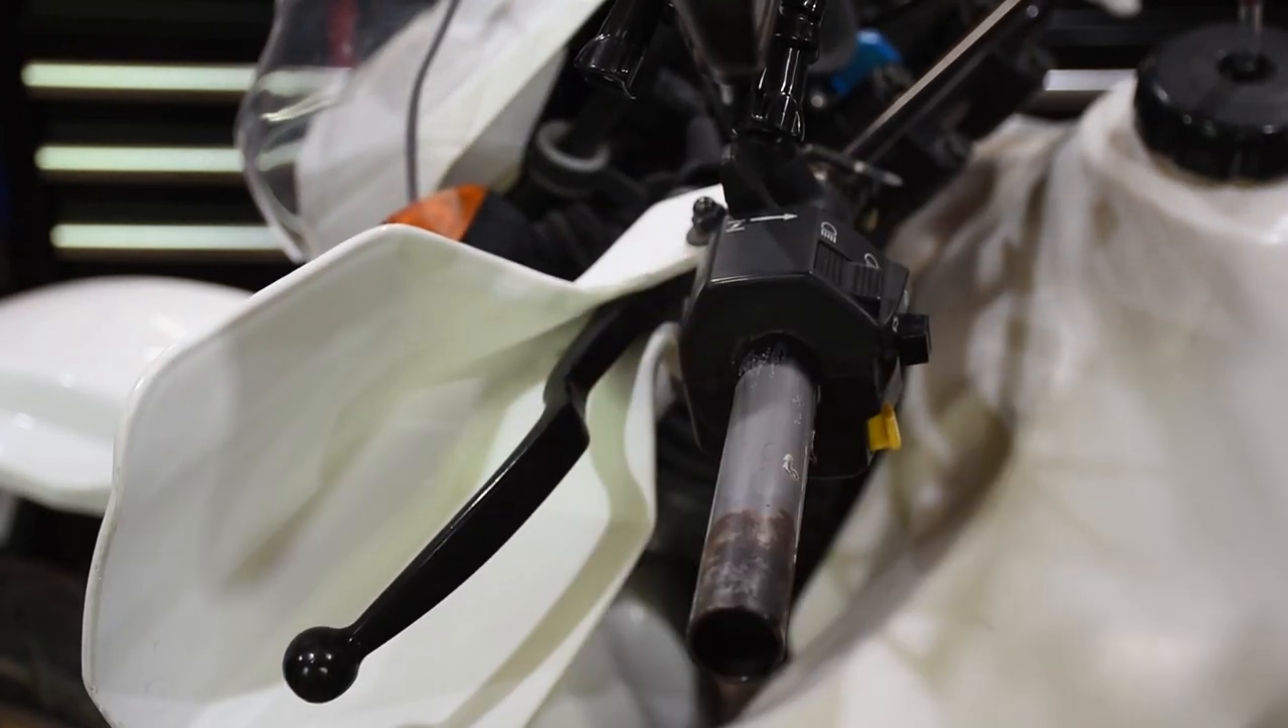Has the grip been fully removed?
Yes.